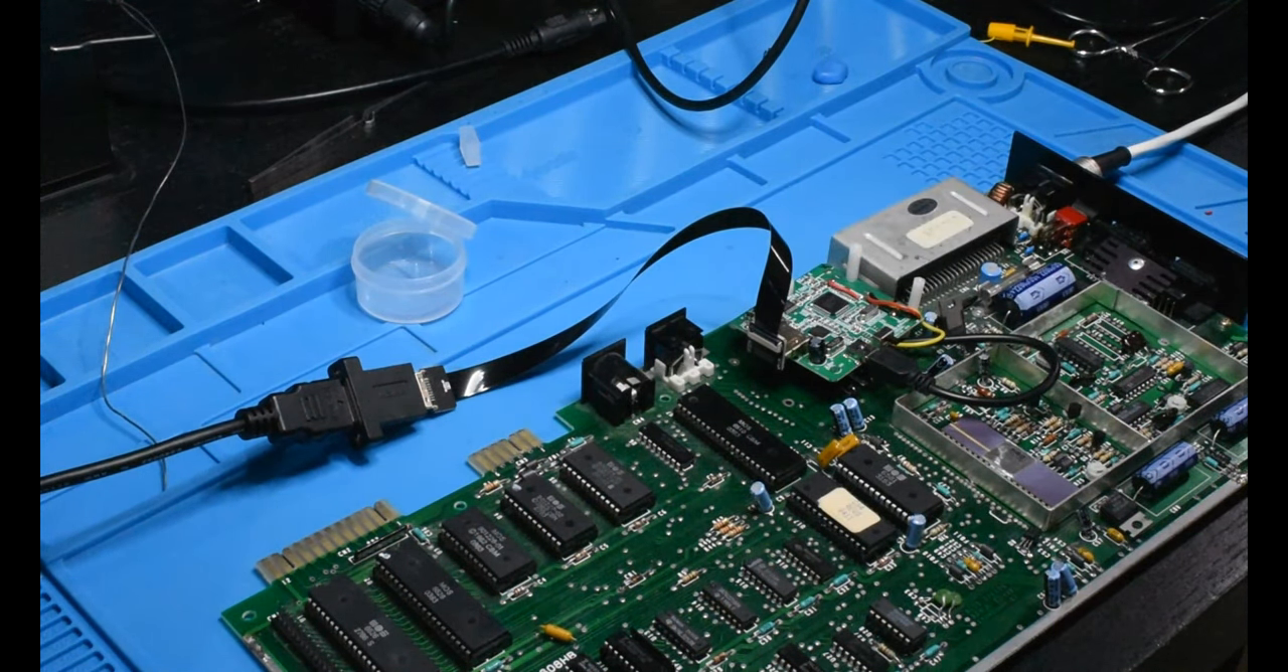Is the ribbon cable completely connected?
Yes.